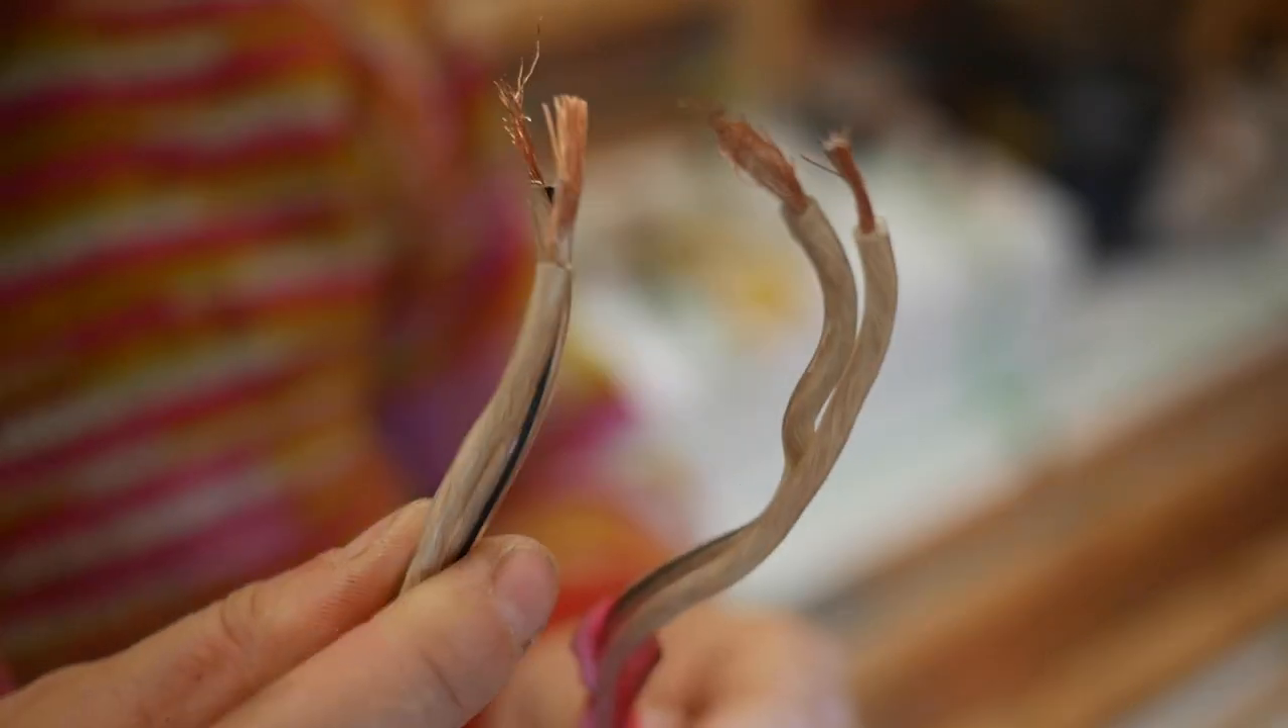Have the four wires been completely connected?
No.